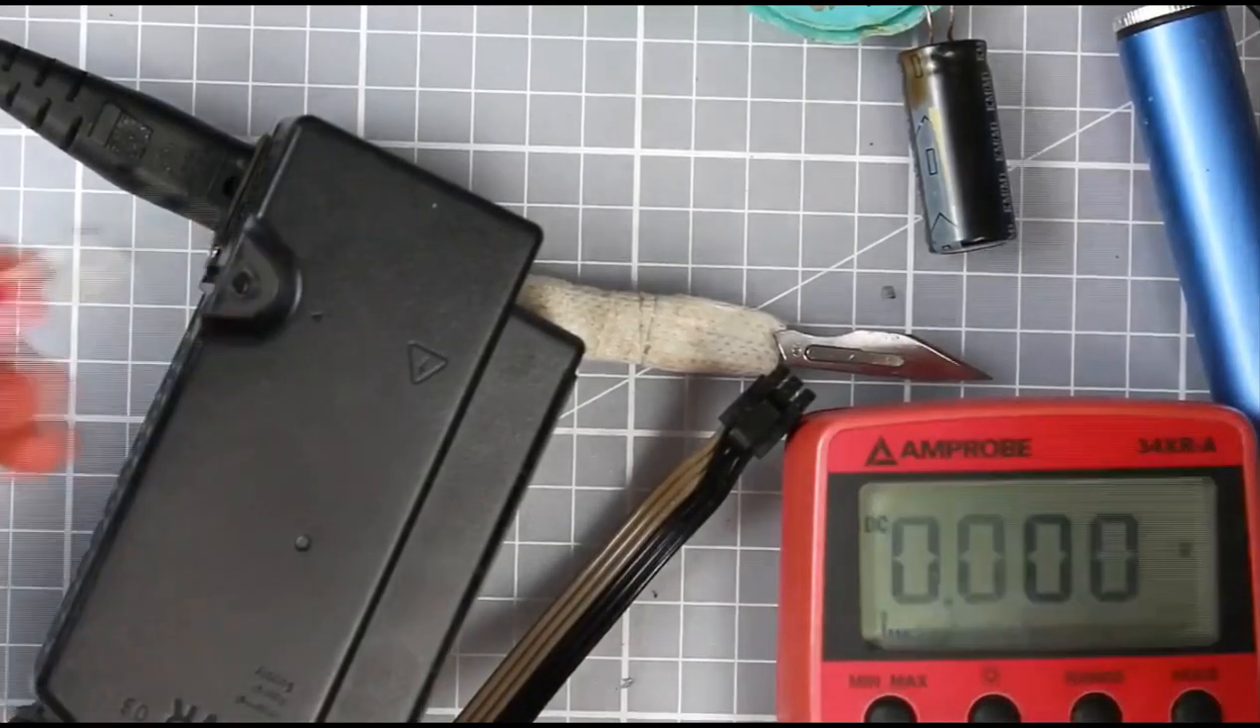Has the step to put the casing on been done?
Yes.